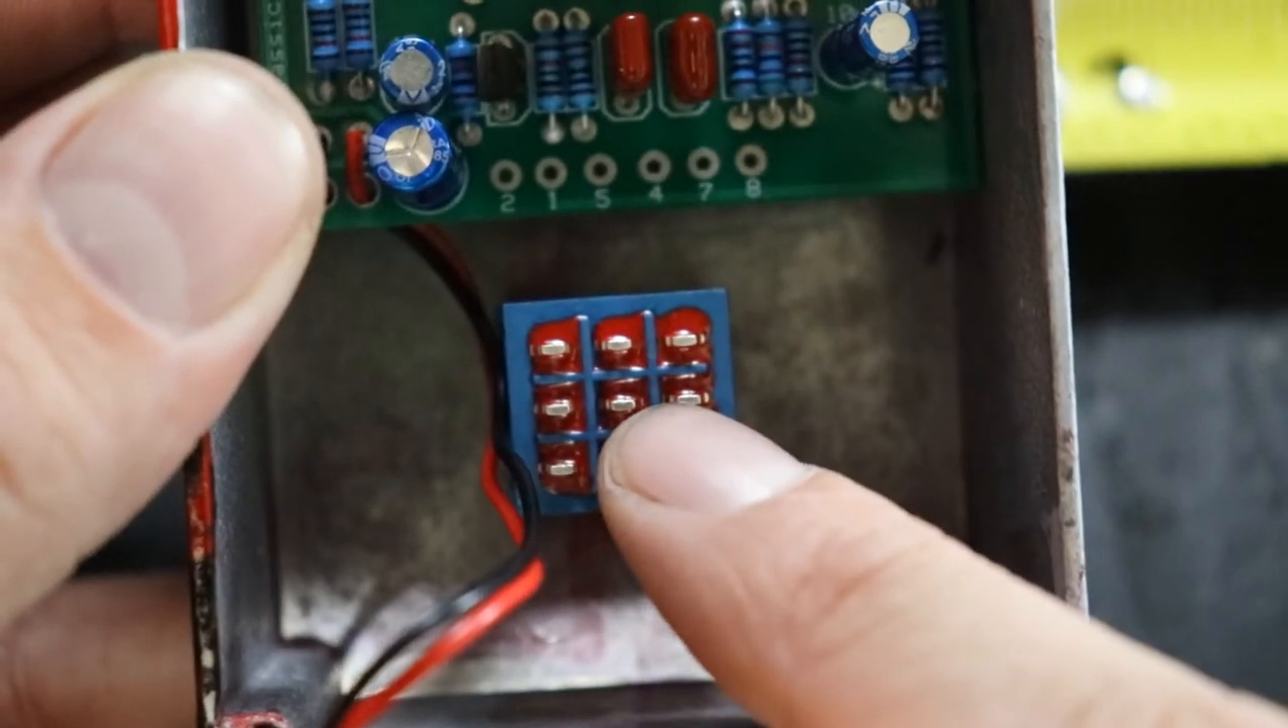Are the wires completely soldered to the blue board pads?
No.